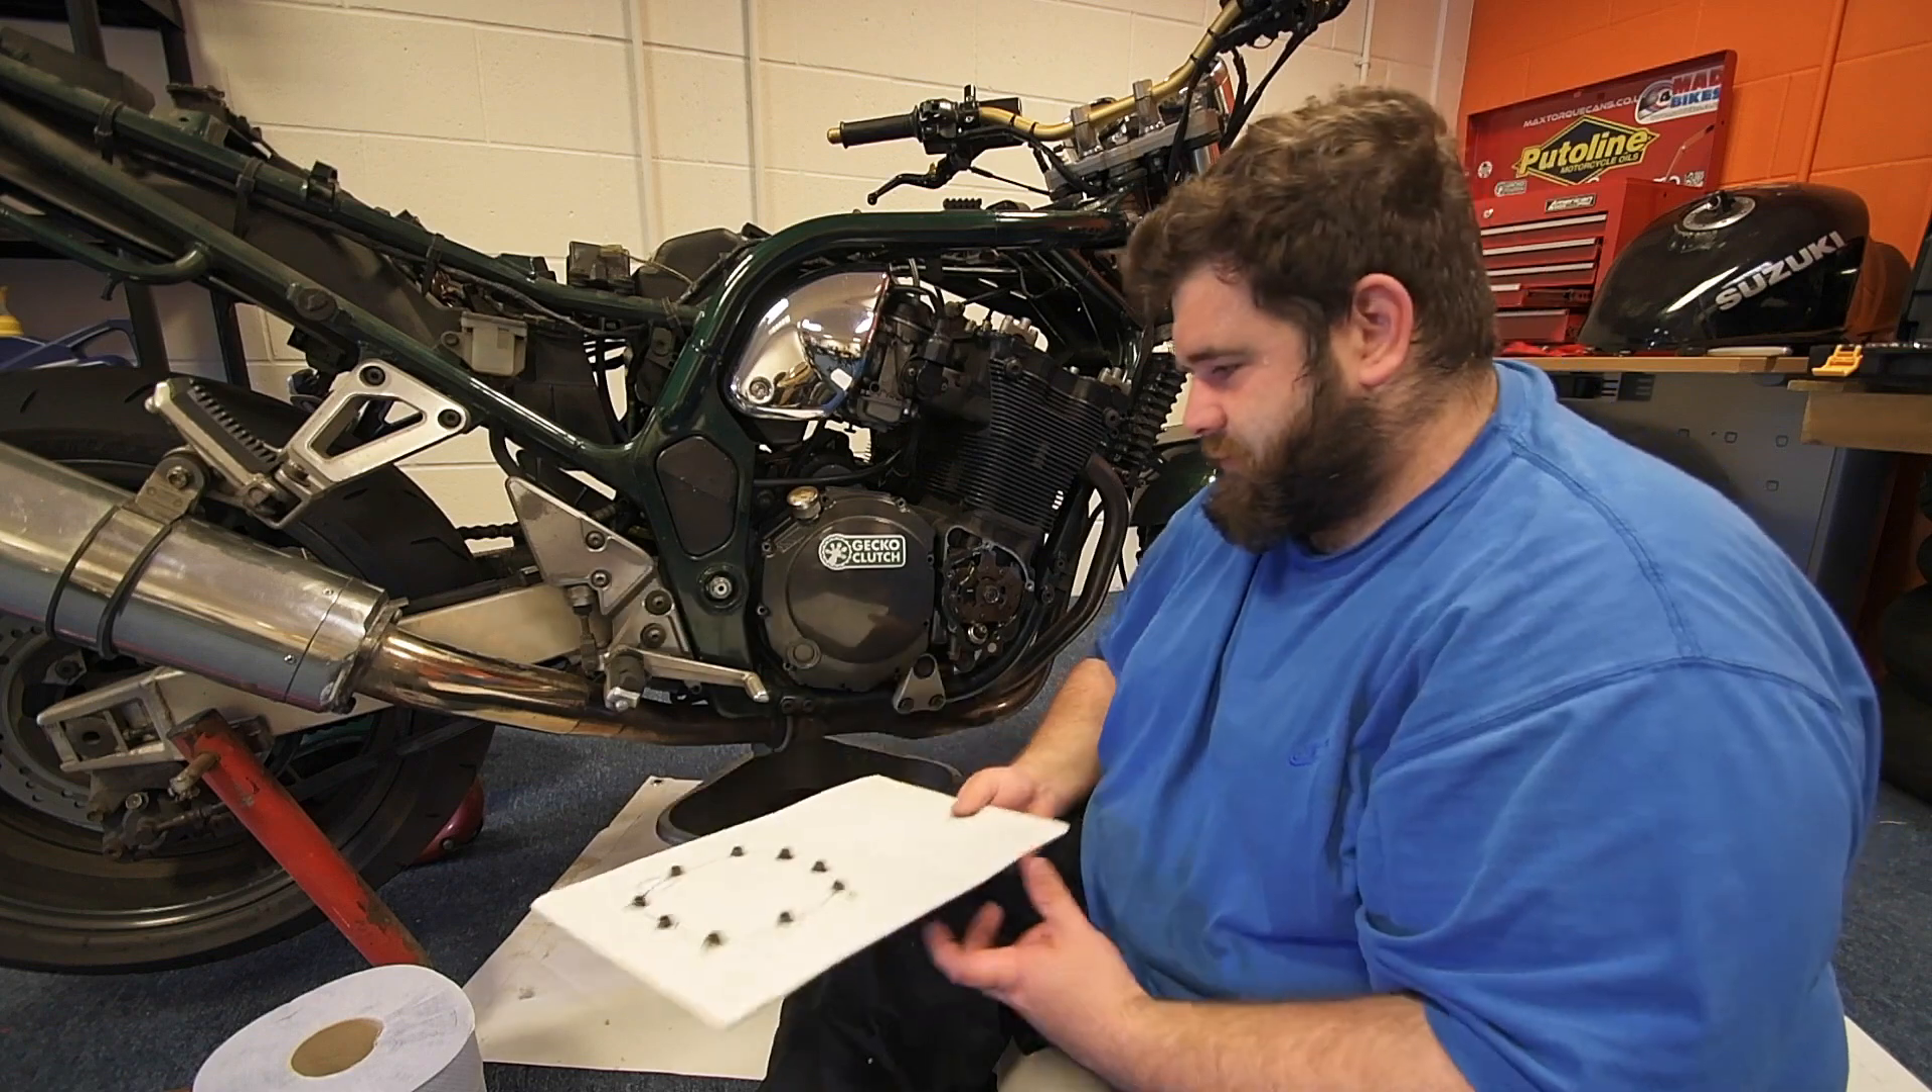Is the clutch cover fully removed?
No.